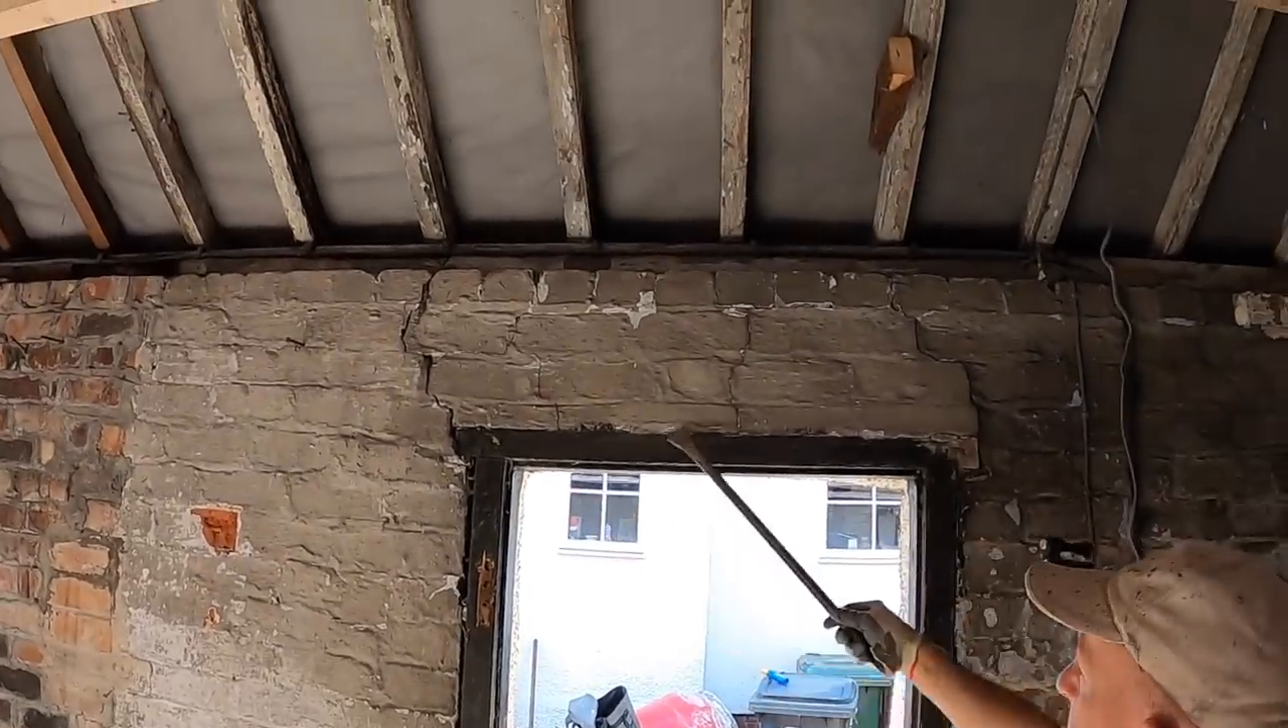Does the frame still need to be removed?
Yes.